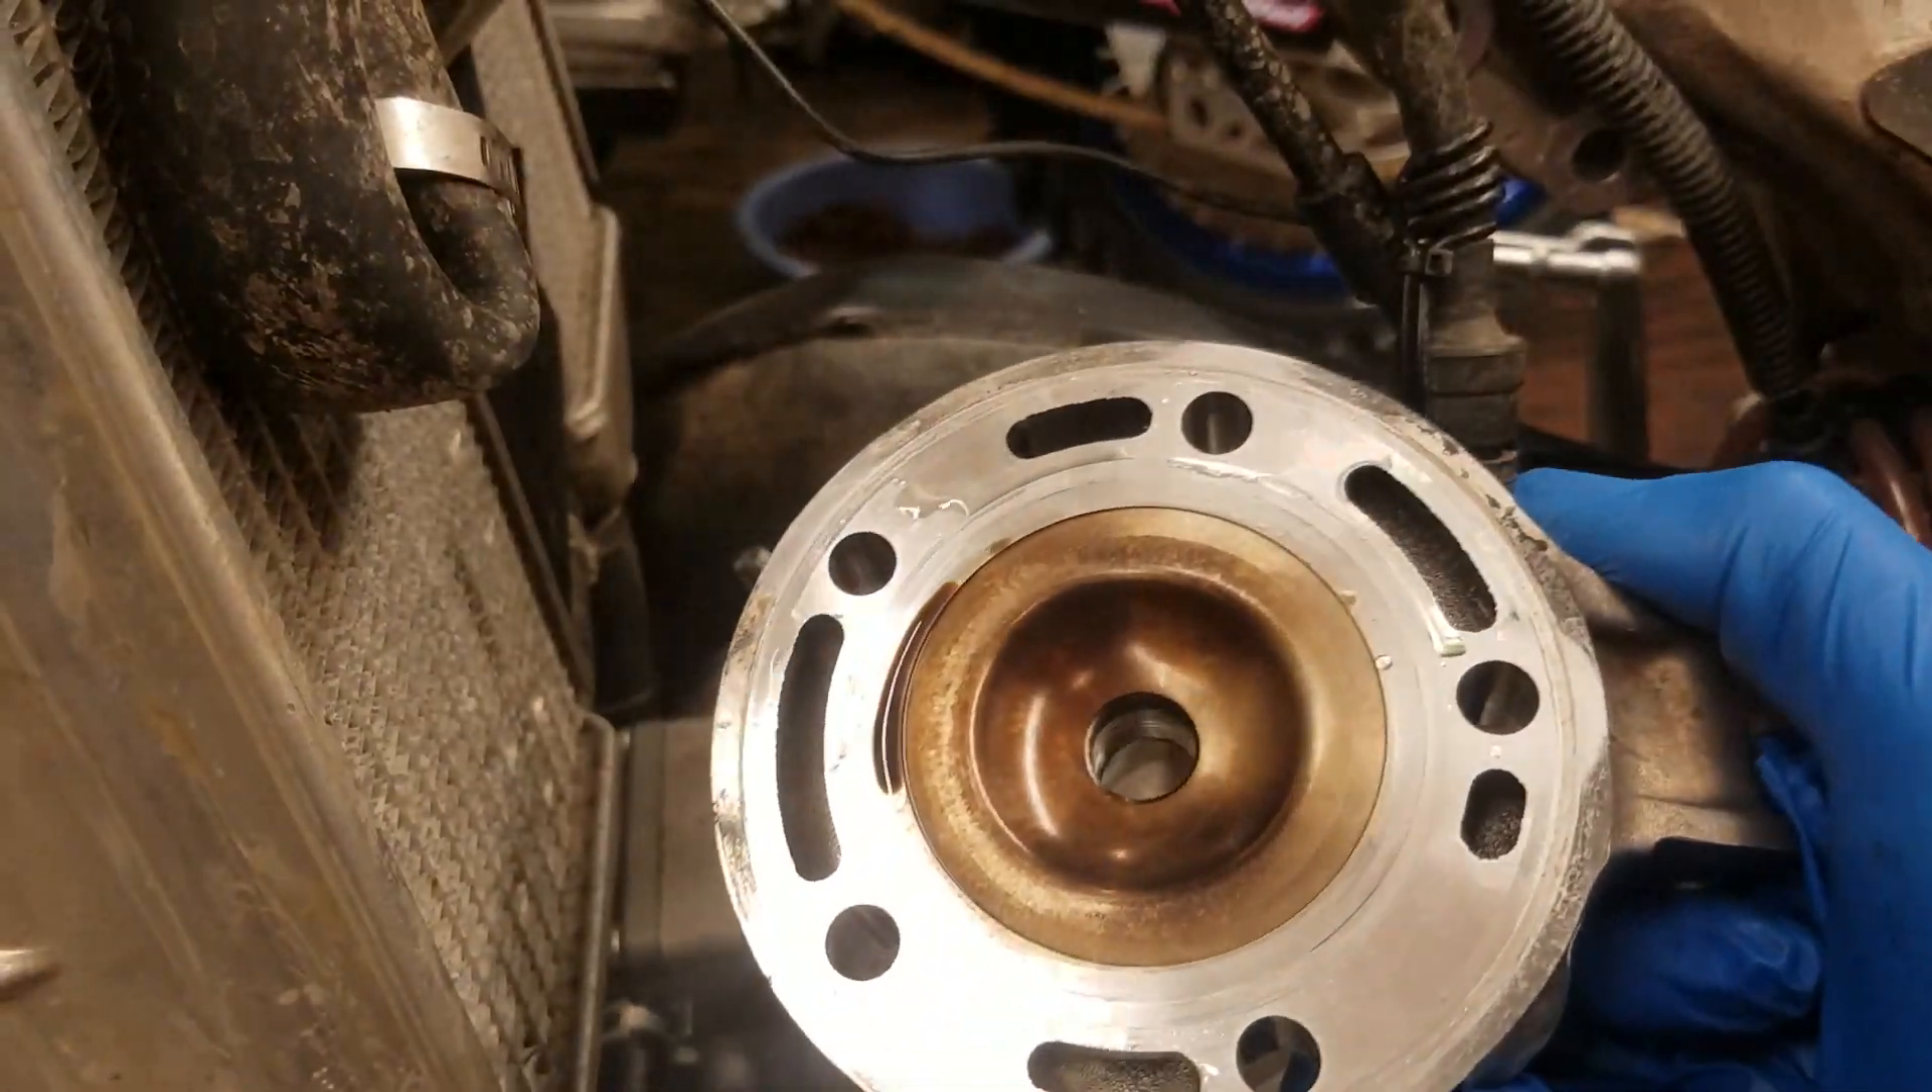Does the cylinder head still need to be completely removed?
No.